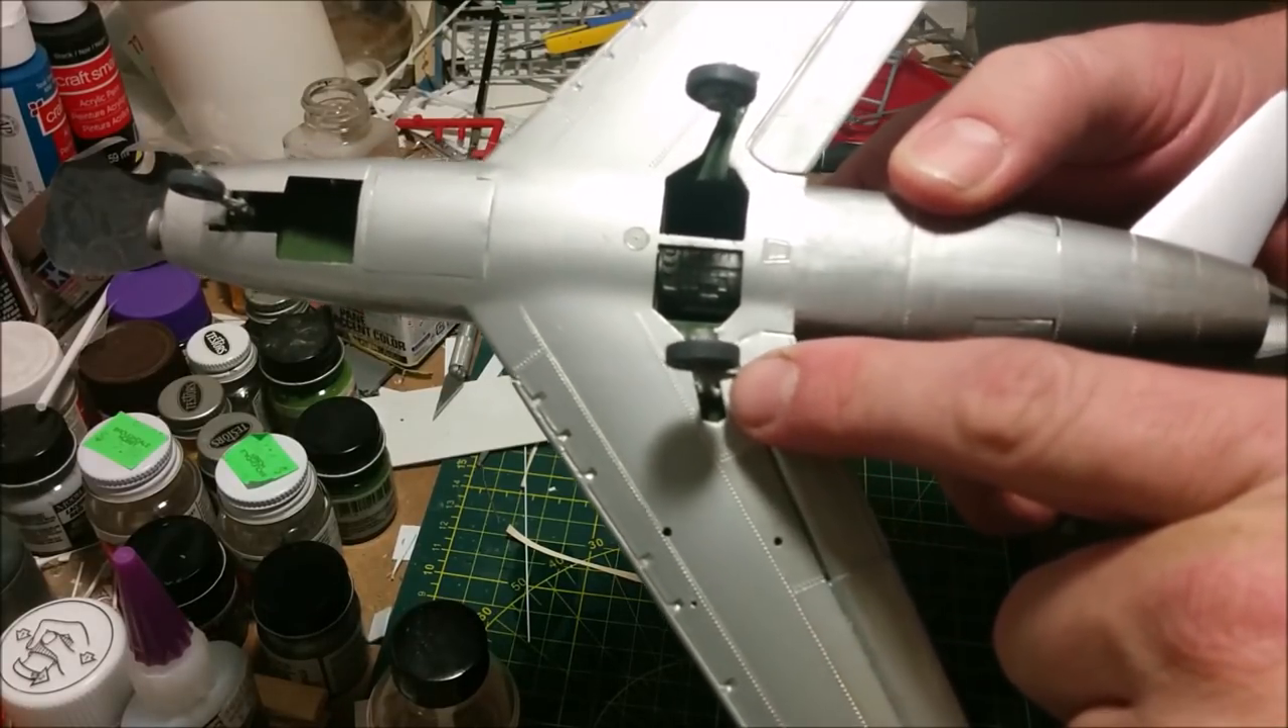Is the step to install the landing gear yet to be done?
No.